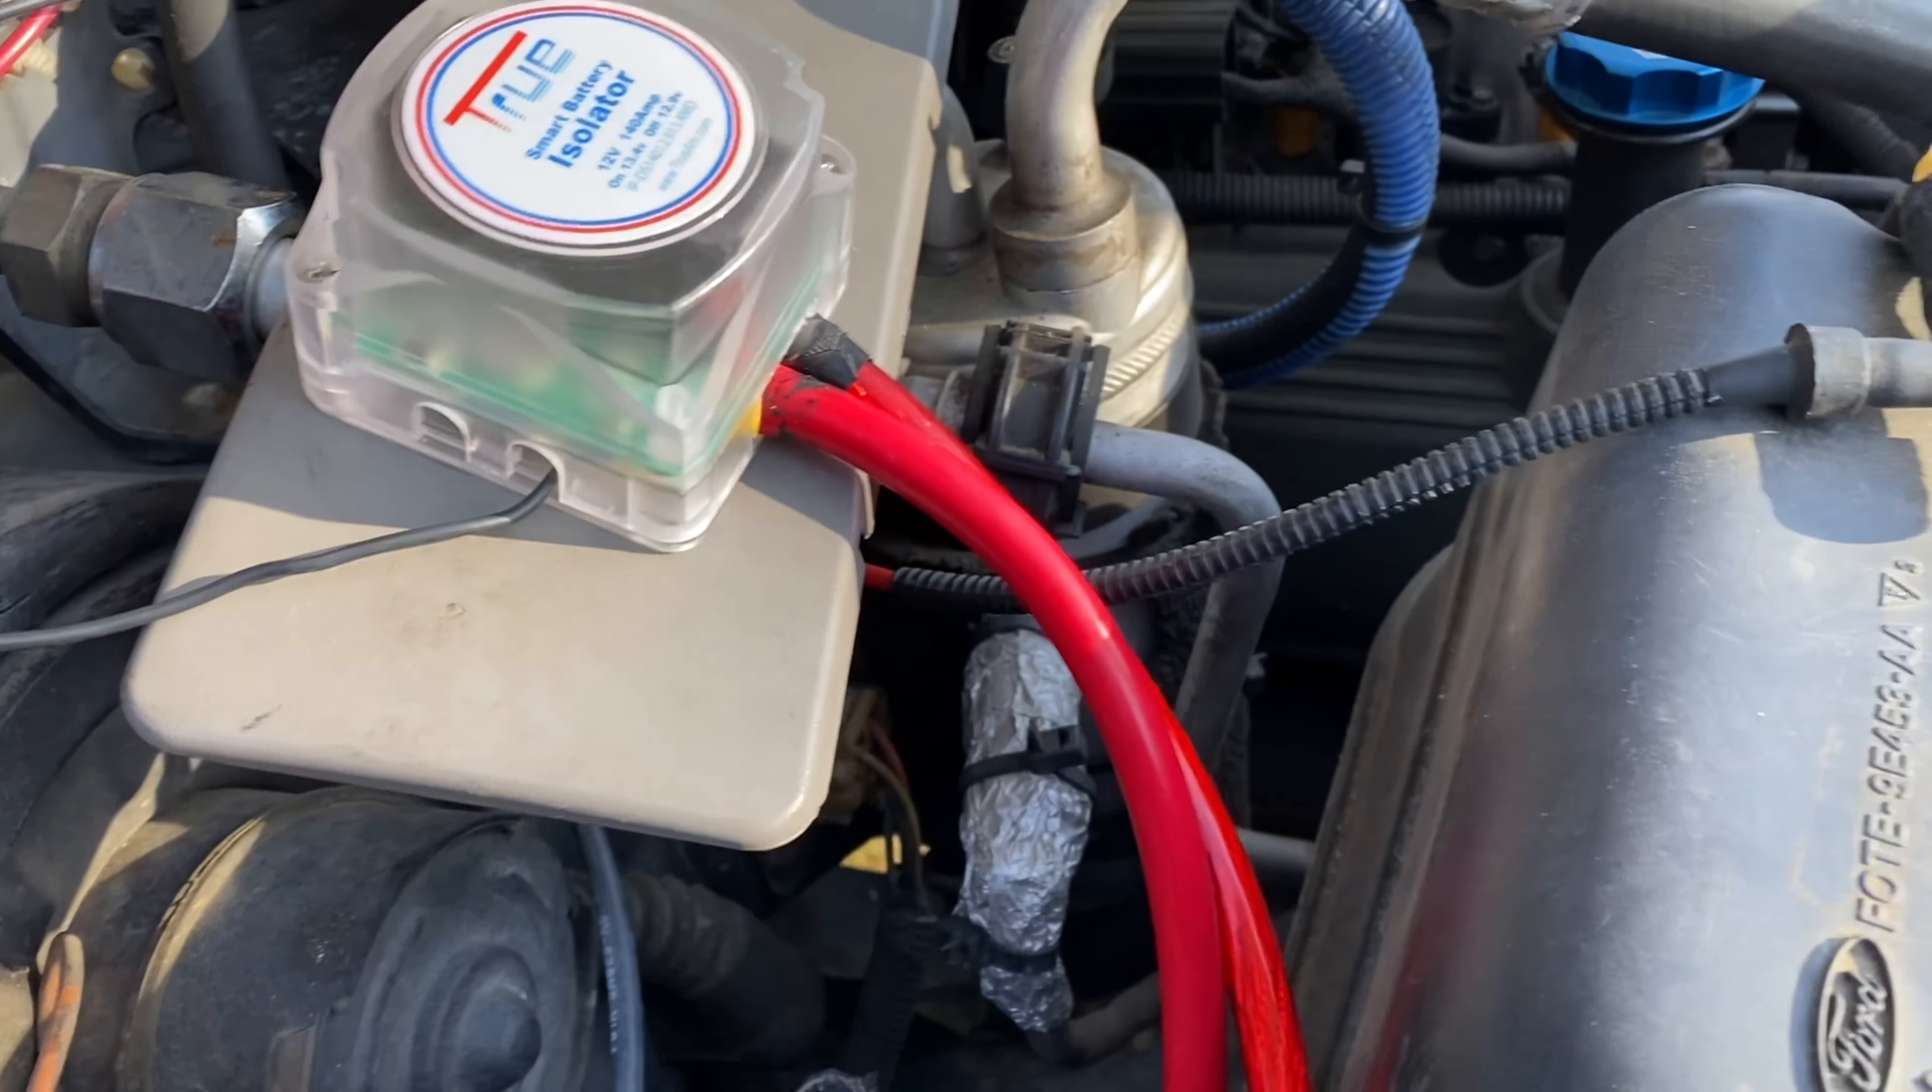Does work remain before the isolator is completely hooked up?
No.